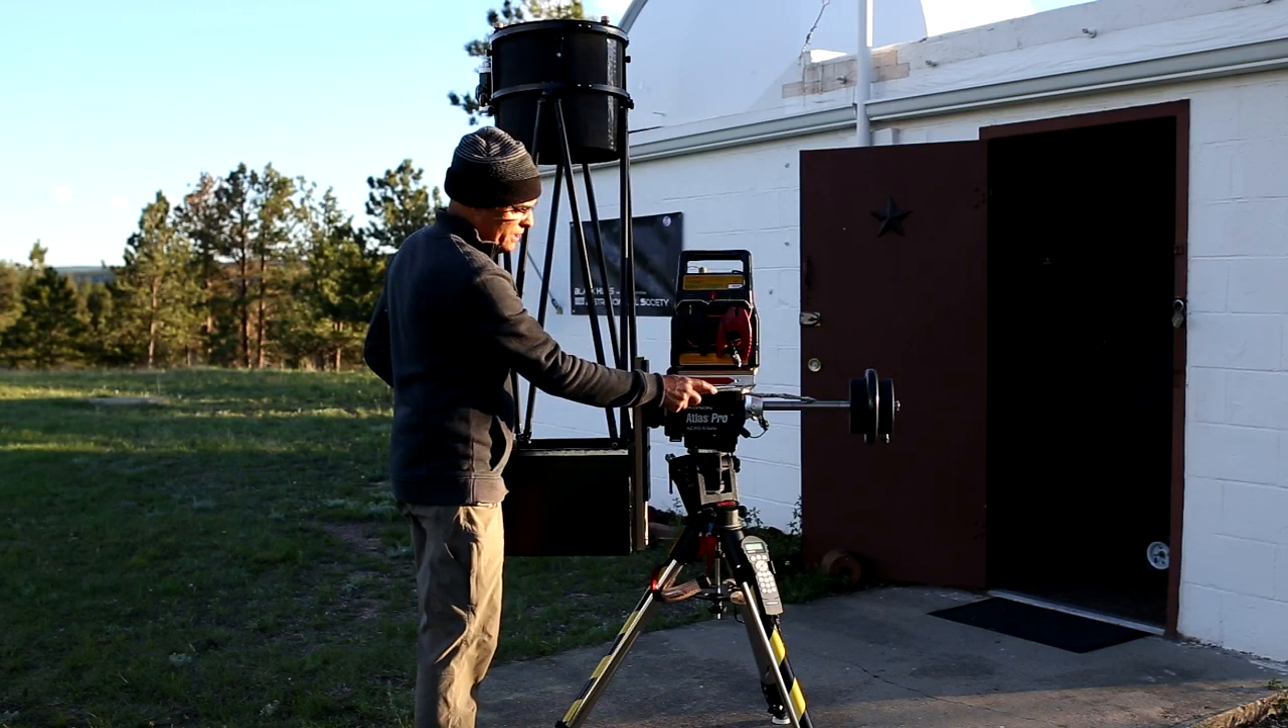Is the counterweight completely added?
Yes.